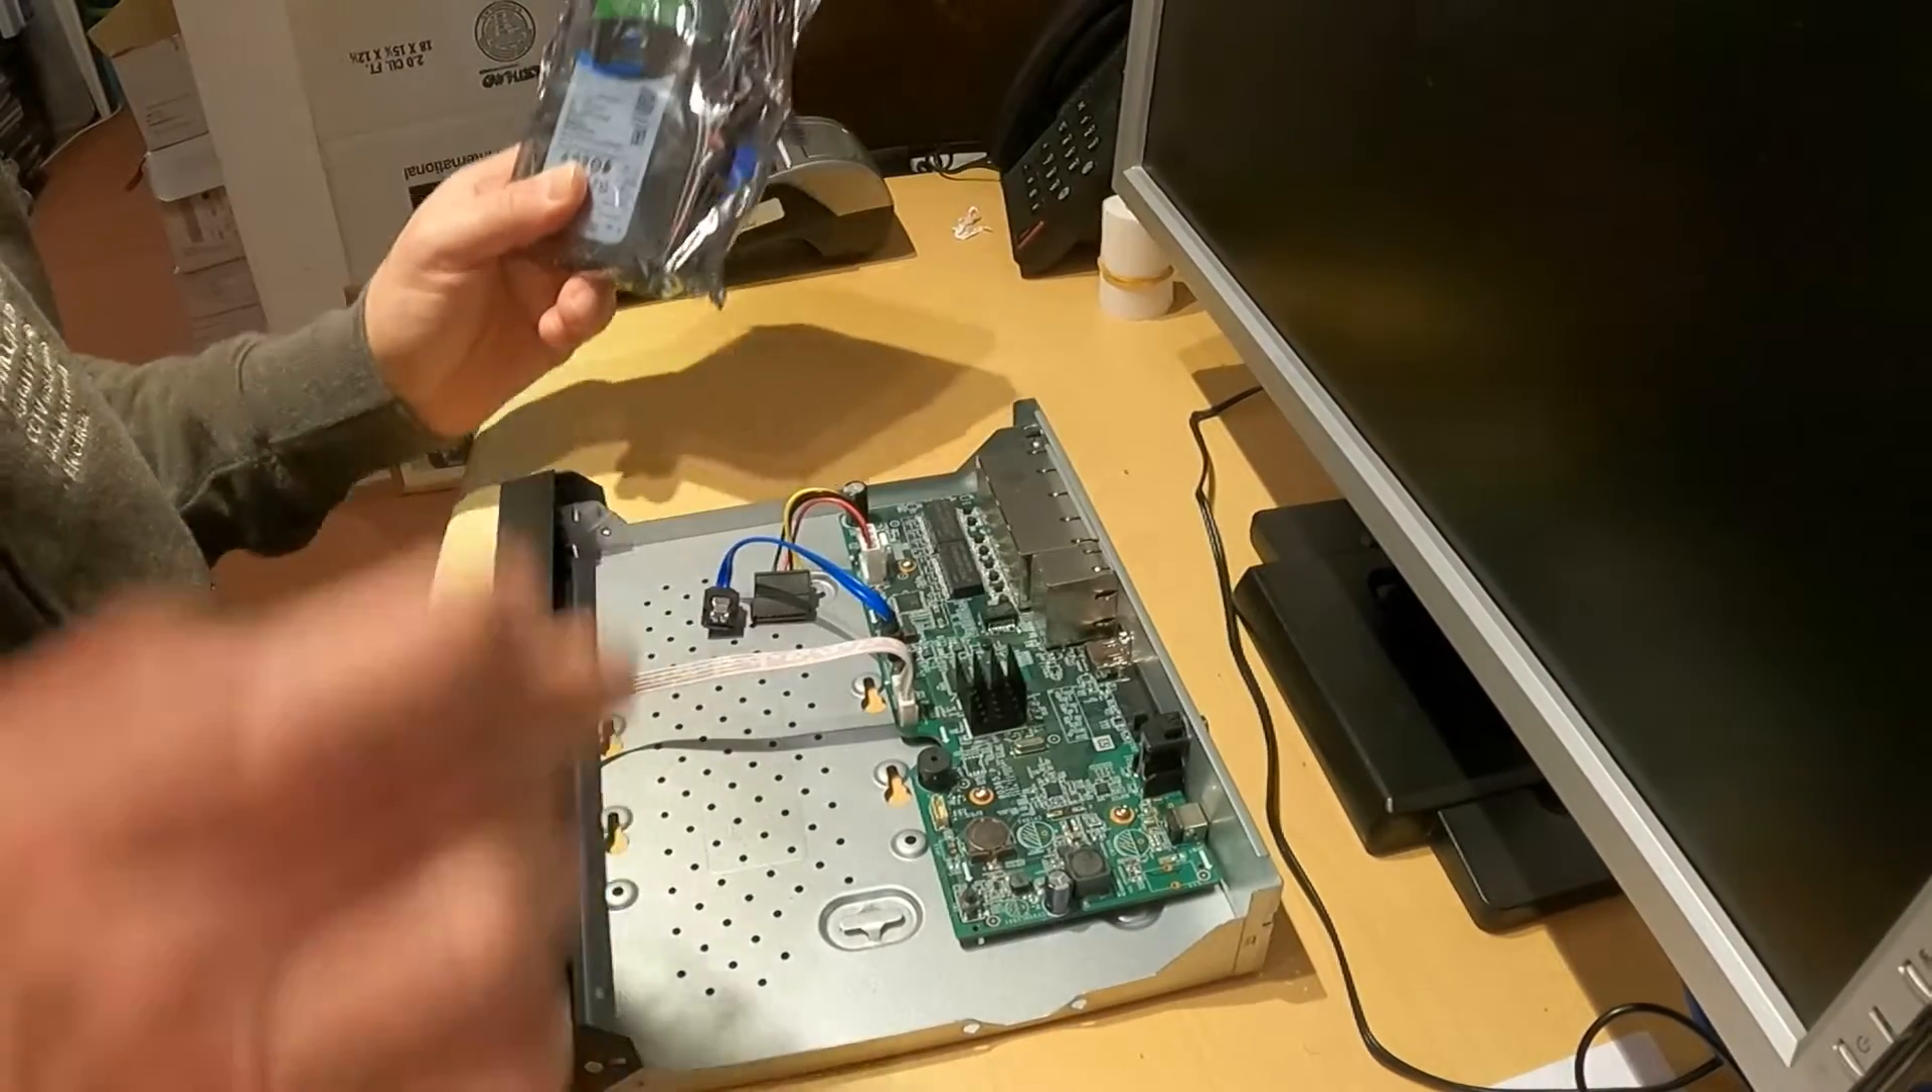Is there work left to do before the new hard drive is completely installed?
Yes.